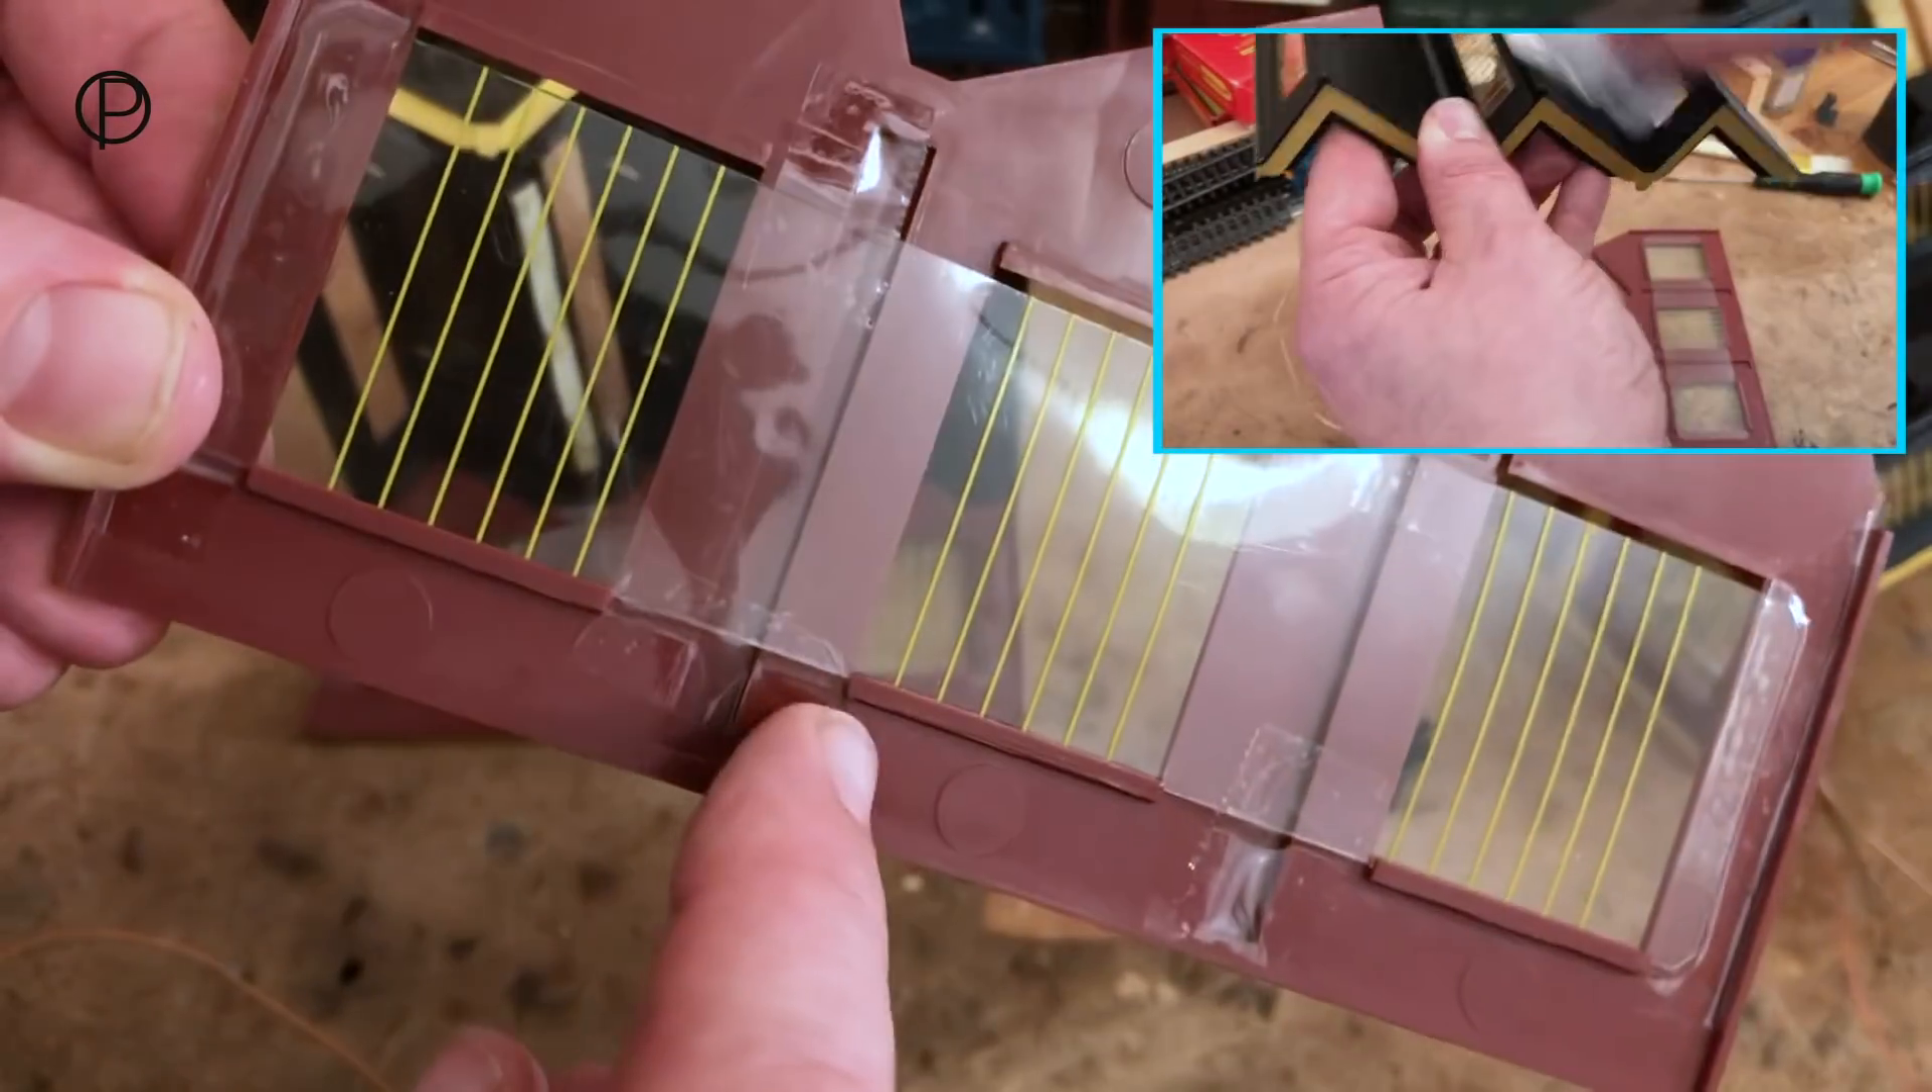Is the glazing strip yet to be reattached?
No.